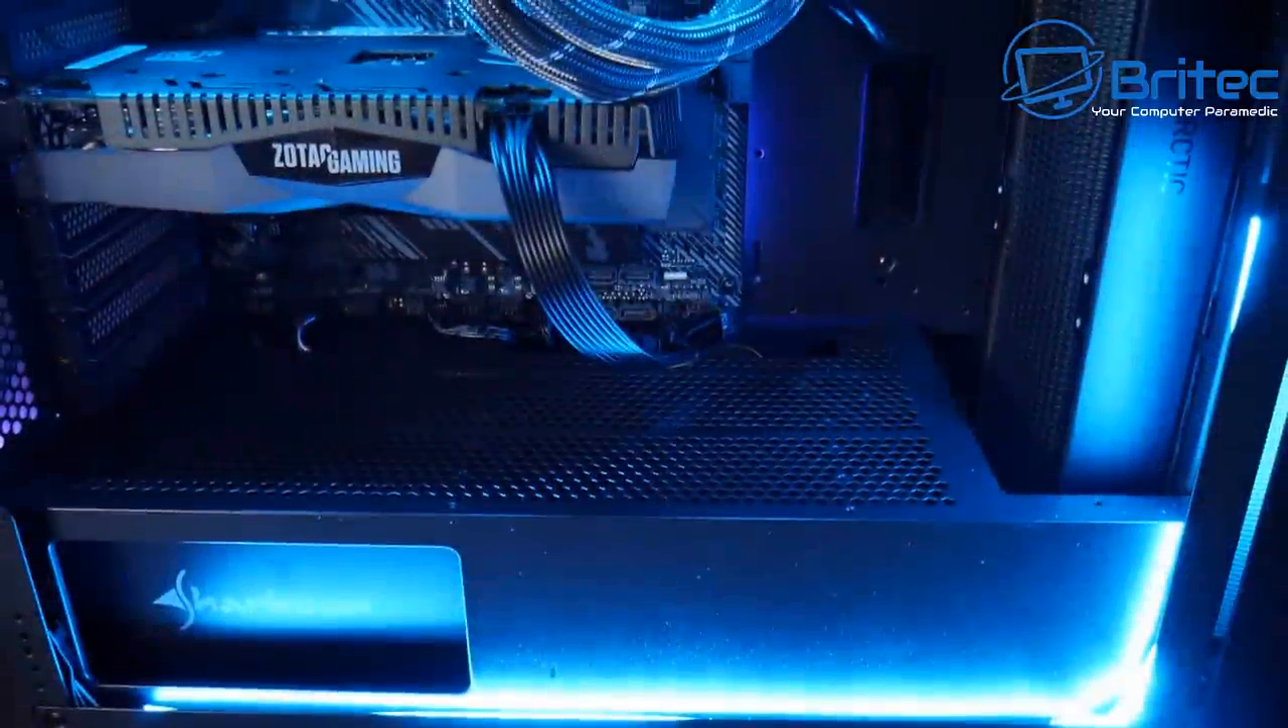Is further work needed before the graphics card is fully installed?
No.